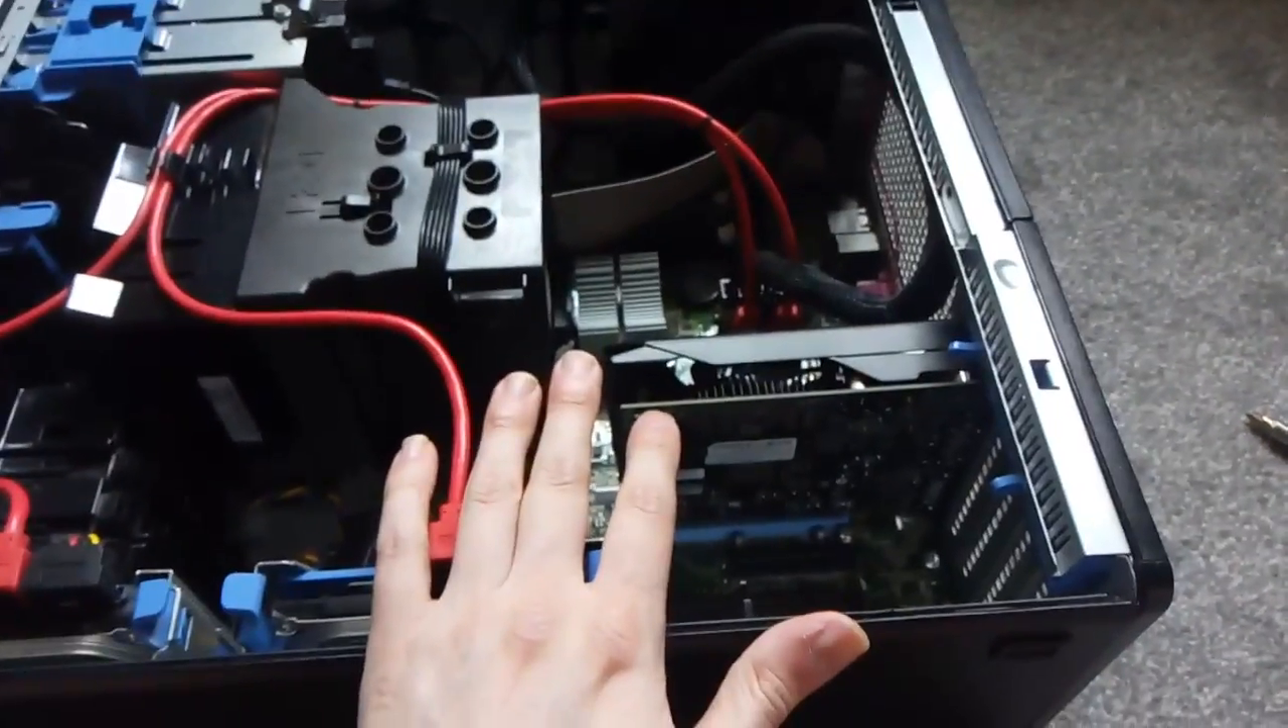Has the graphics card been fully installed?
Yes.